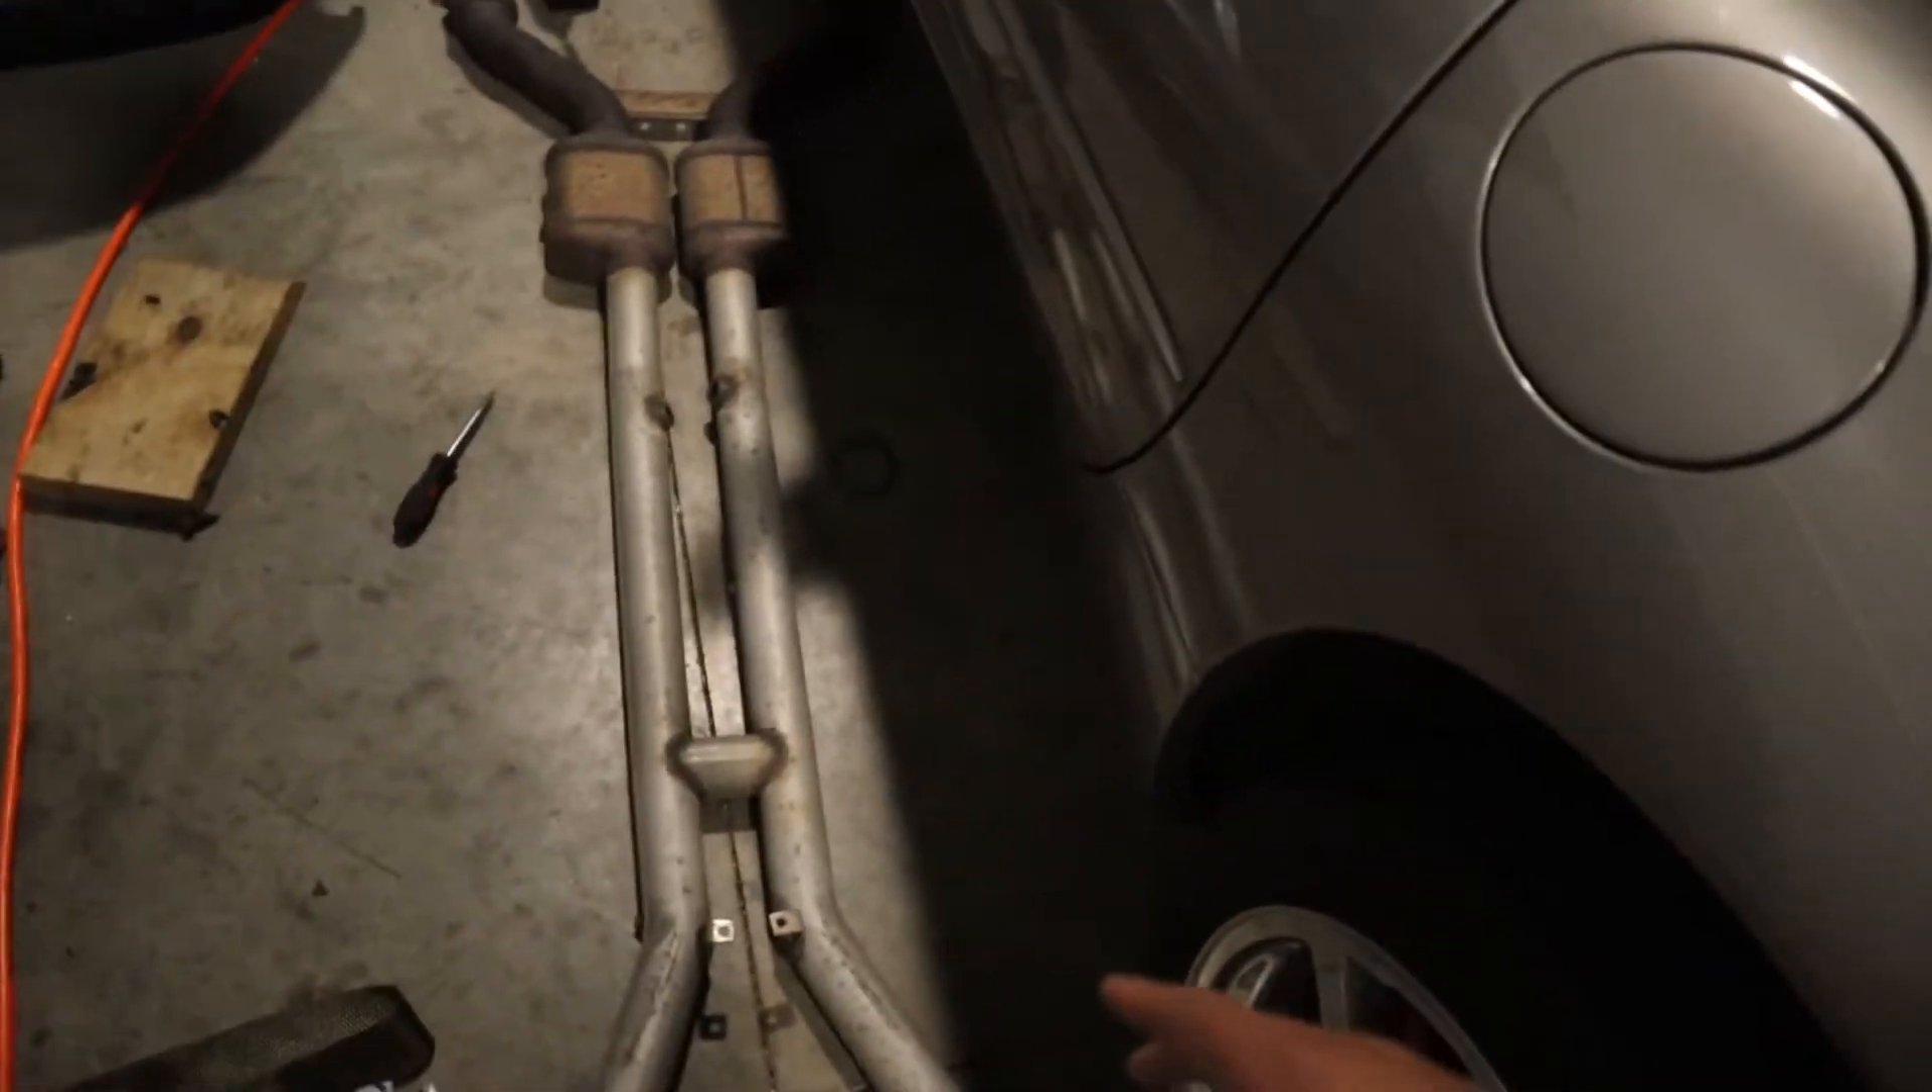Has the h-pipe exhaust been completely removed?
Yes.